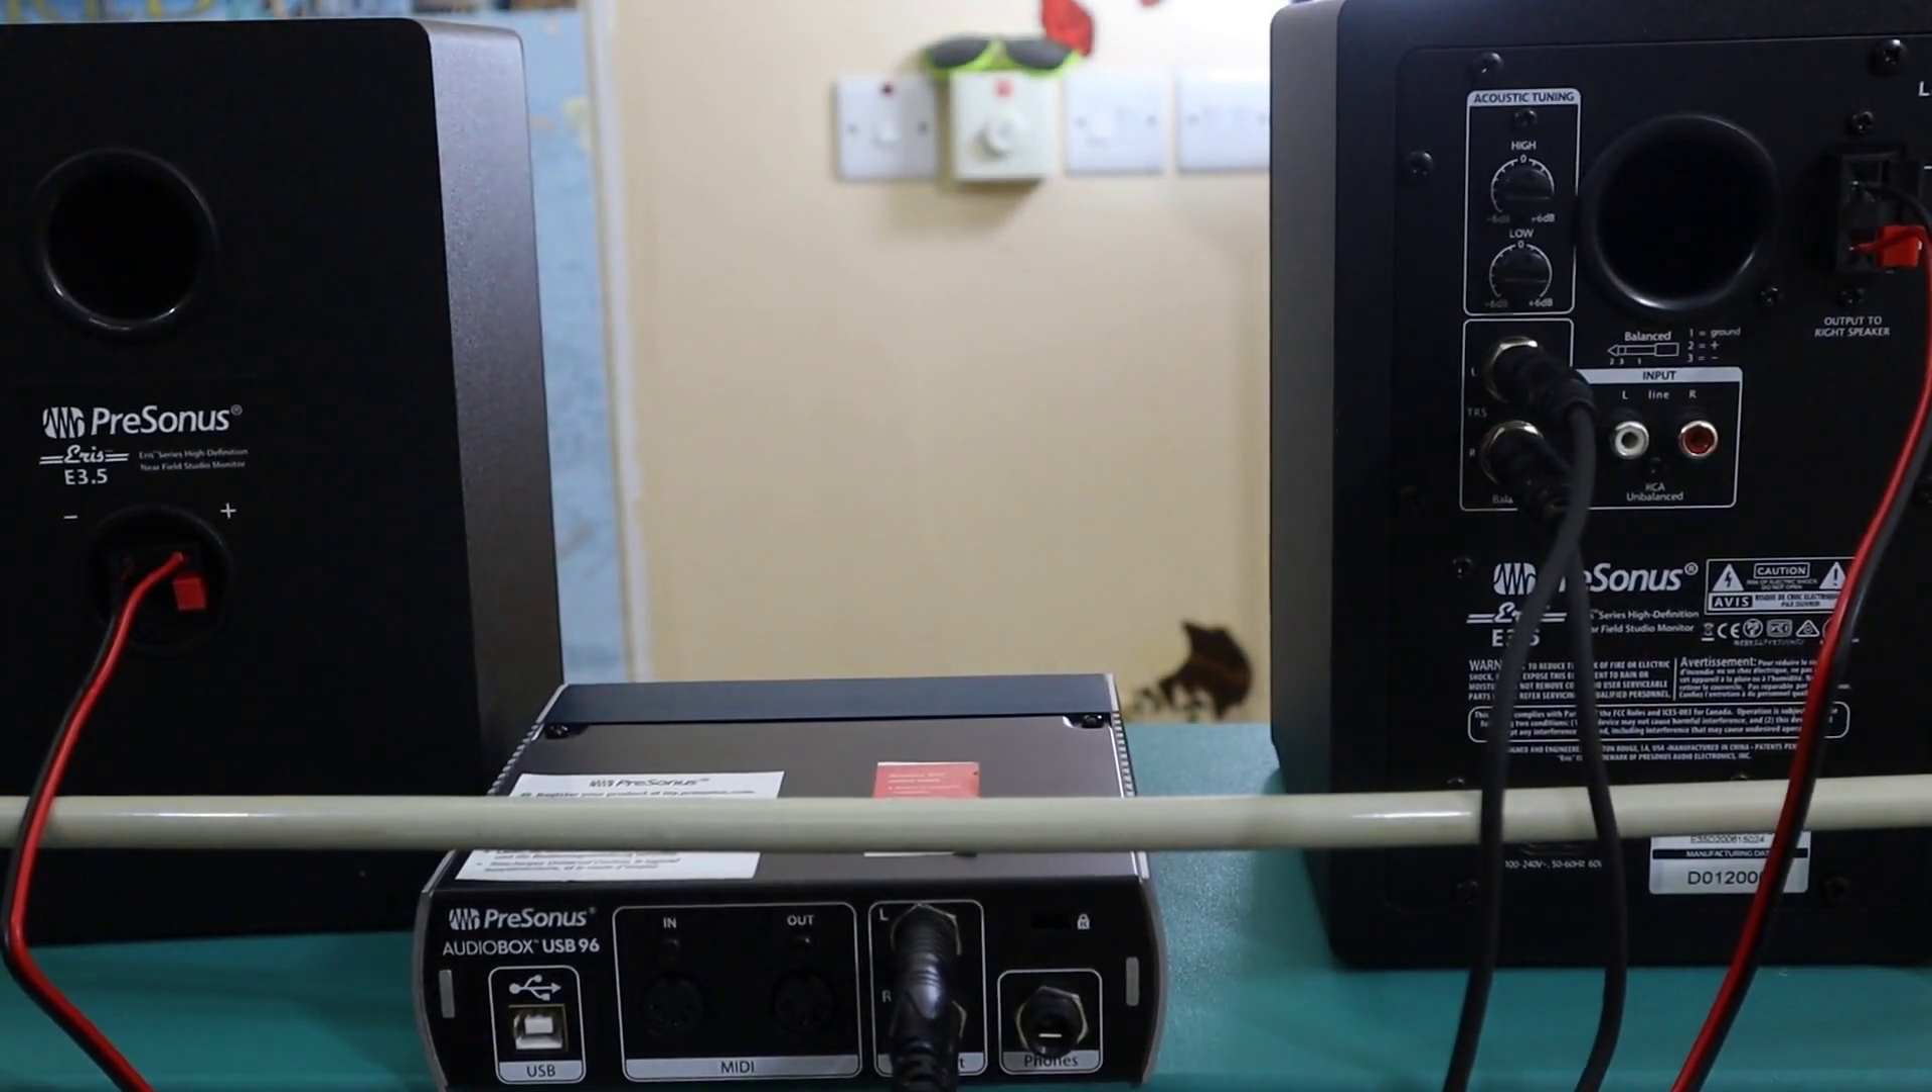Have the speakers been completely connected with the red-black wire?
Yes.